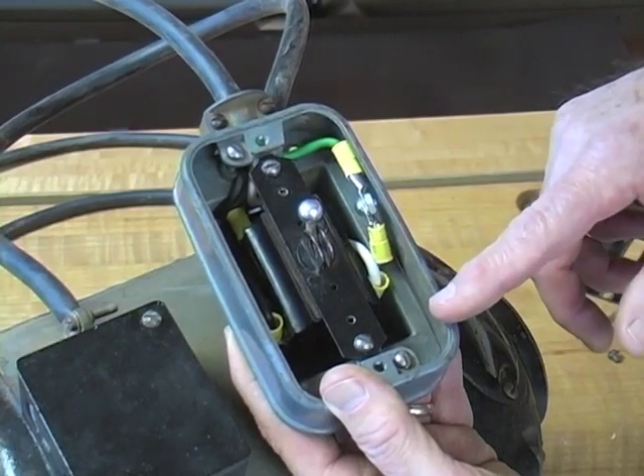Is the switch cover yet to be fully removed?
No.